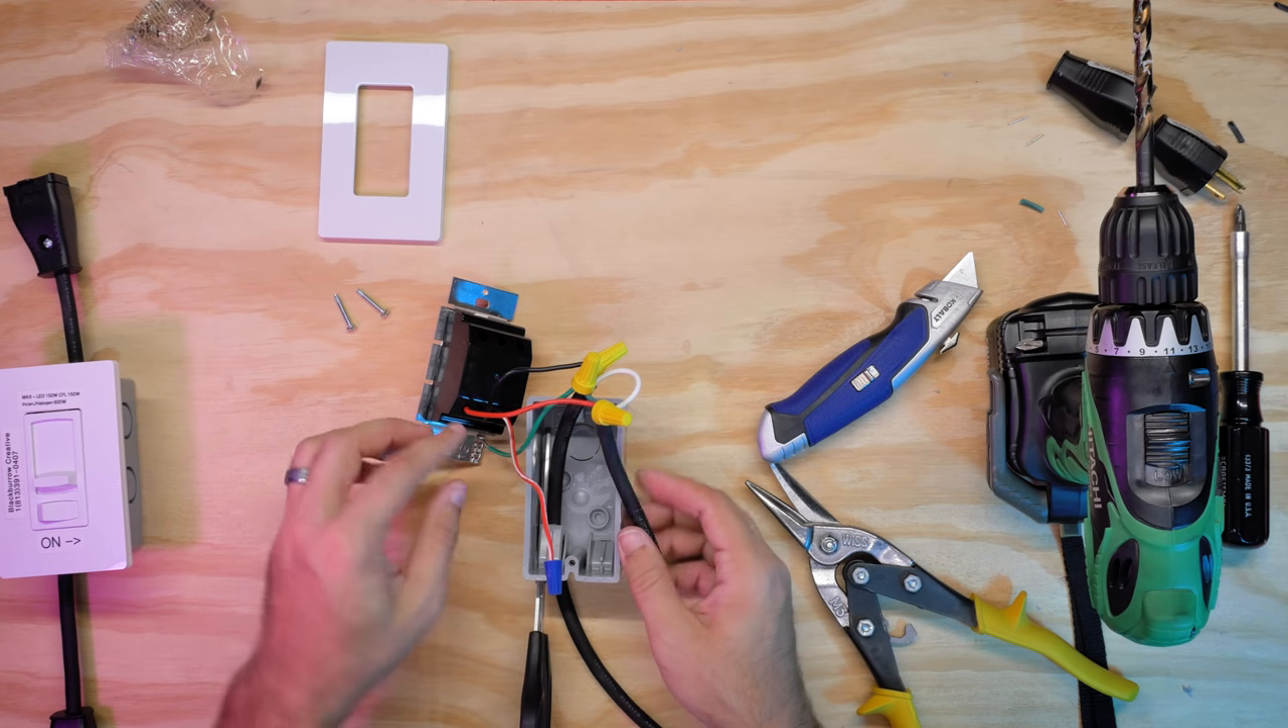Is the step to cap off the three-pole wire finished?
Yes.